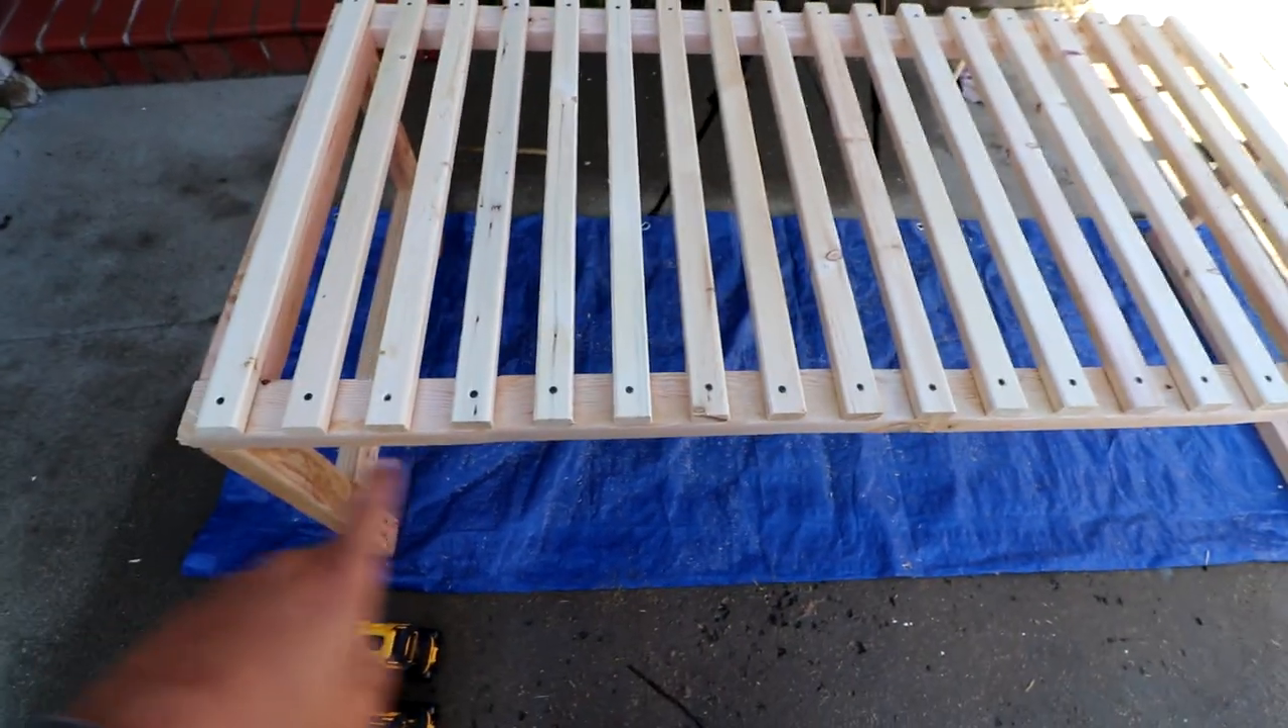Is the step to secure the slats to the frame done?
Yes.